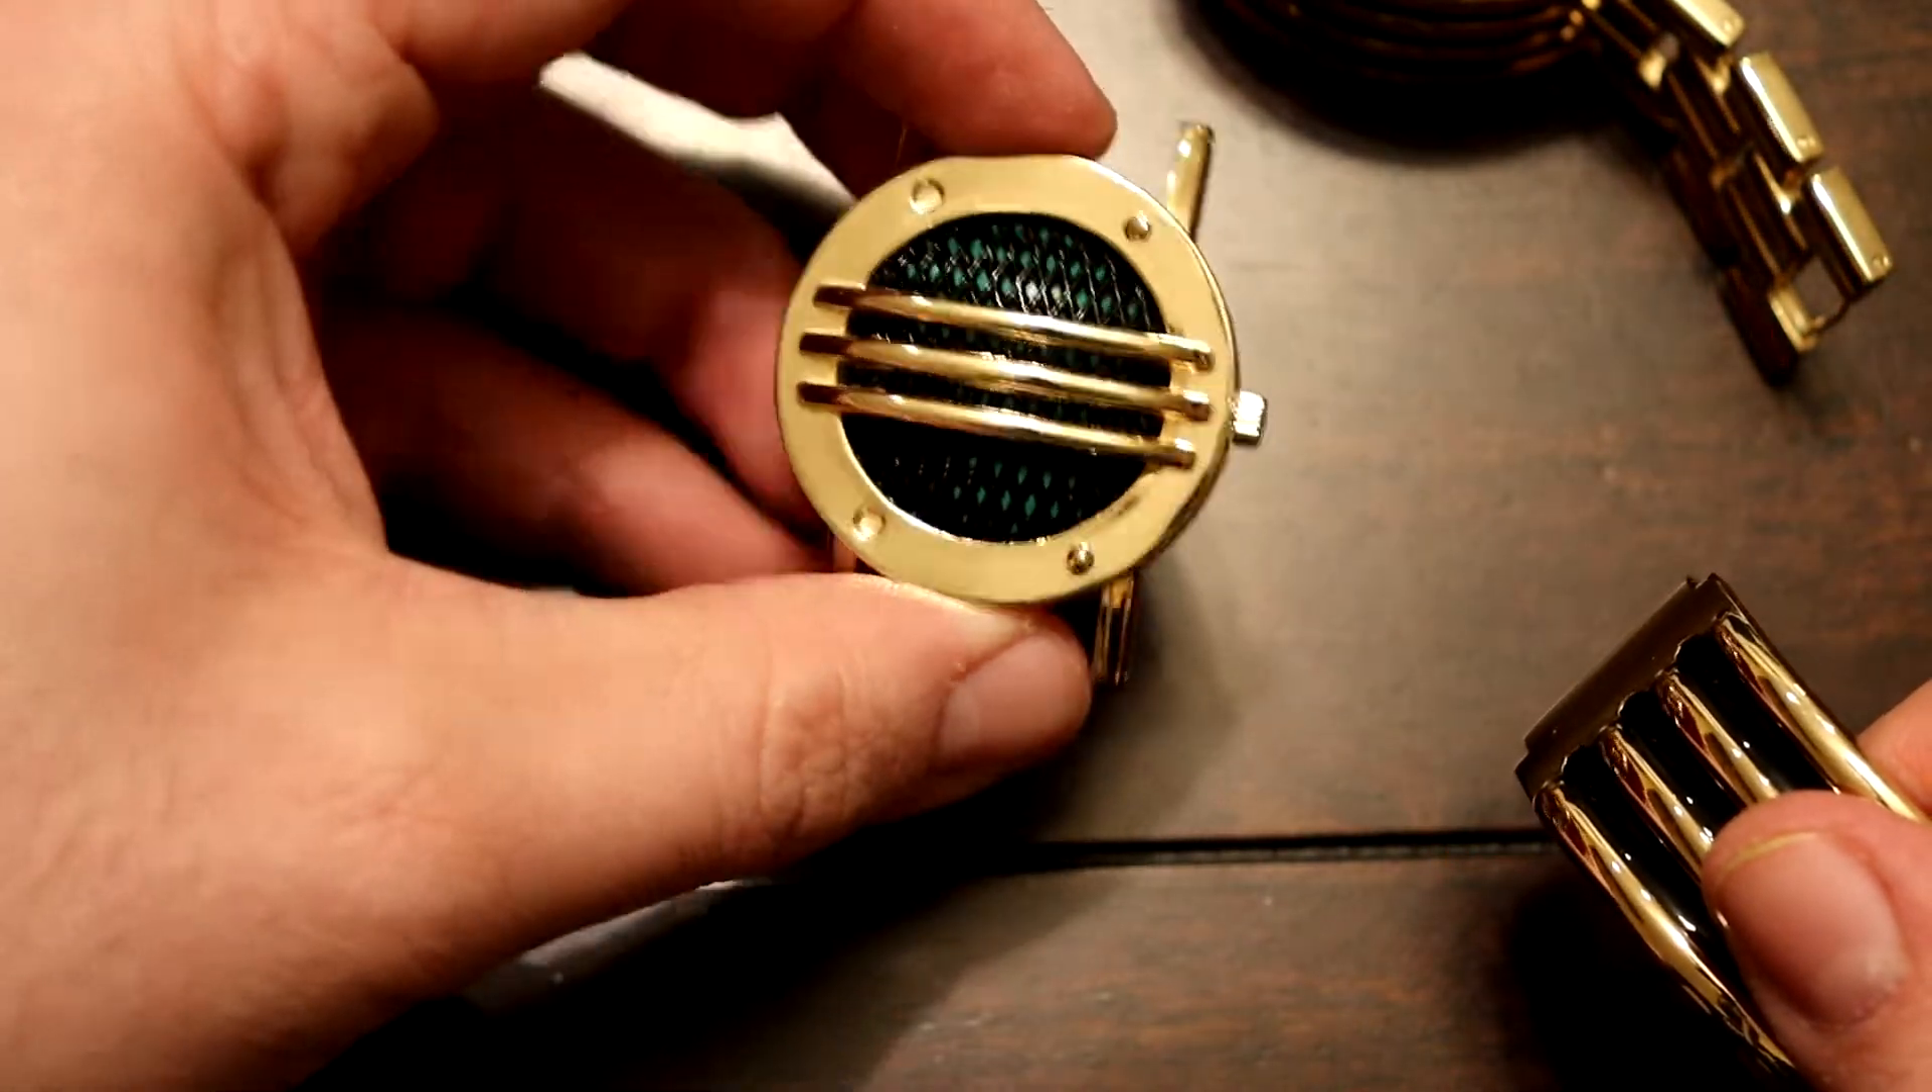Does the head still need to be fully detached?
No.